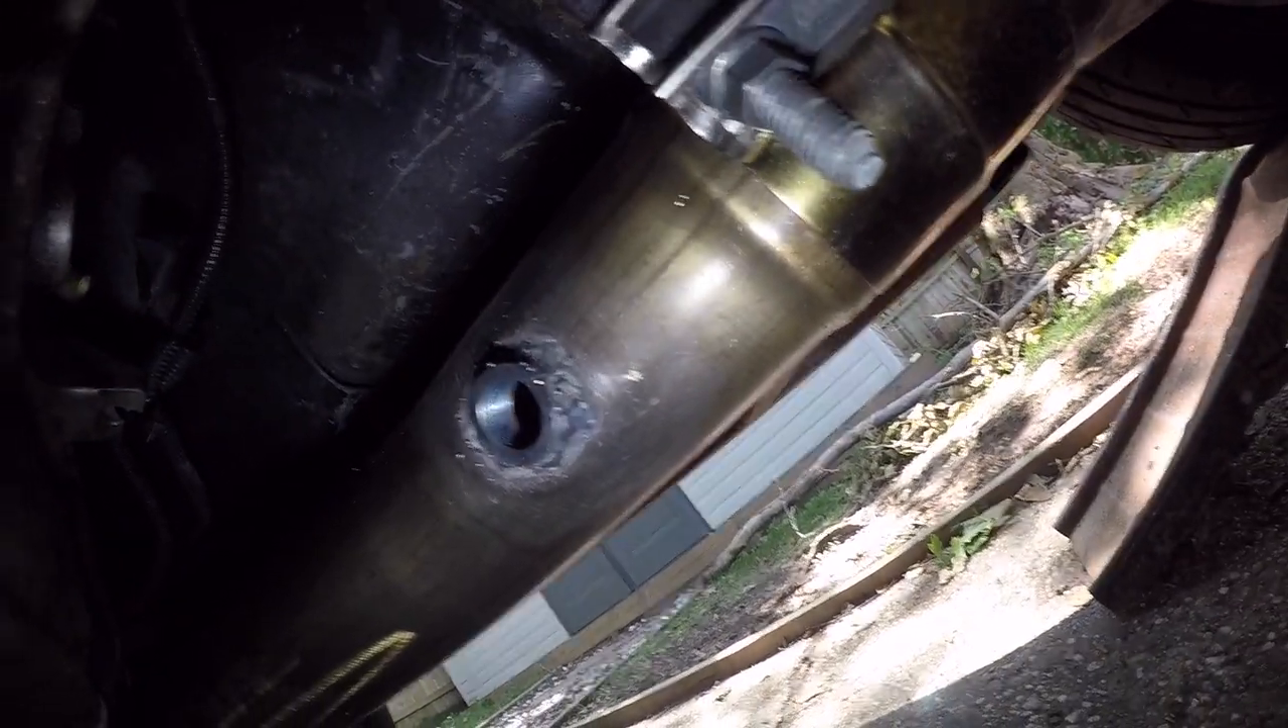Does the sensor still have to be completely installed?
Yes.